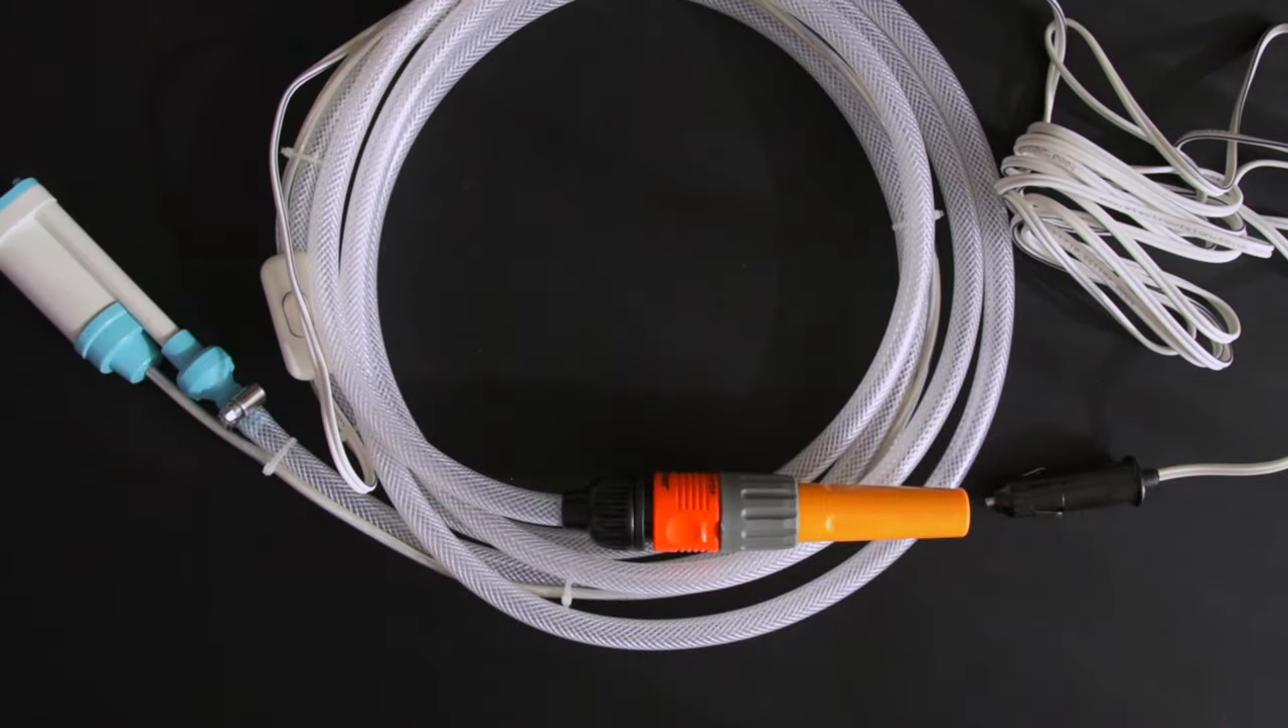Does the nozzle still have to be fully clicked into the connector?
No.